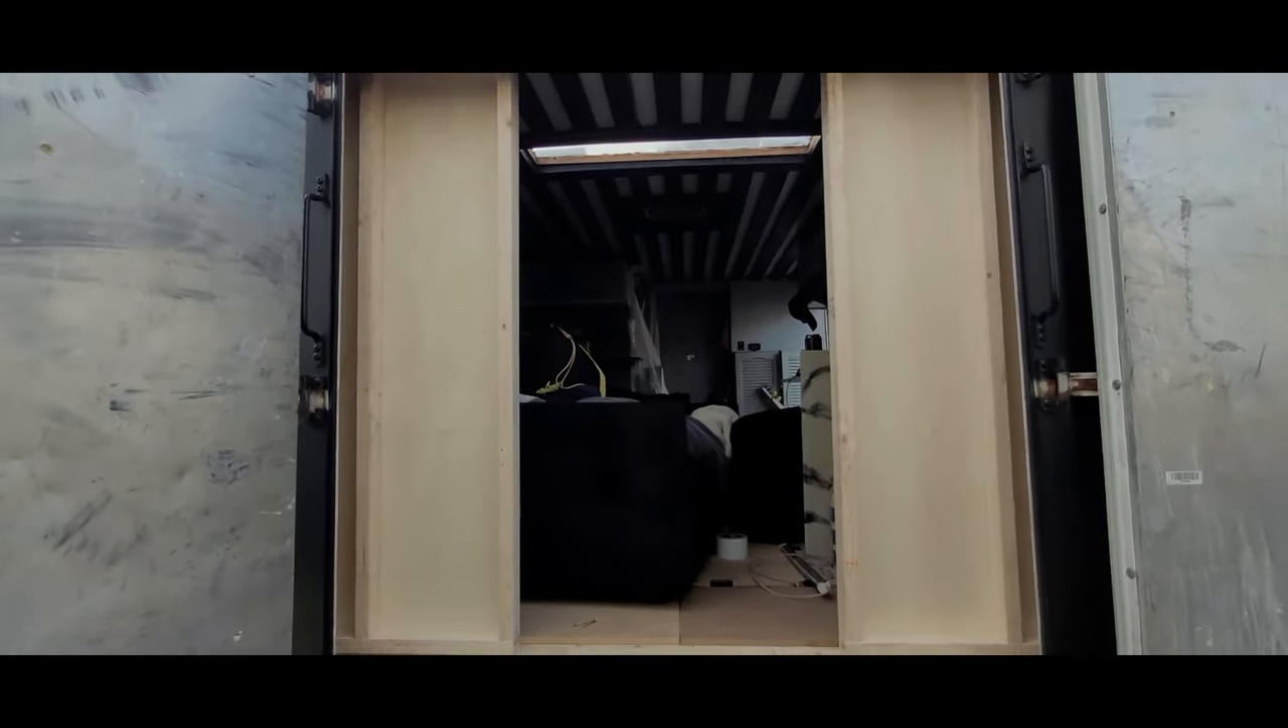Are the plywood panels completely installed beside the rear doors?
Yes.